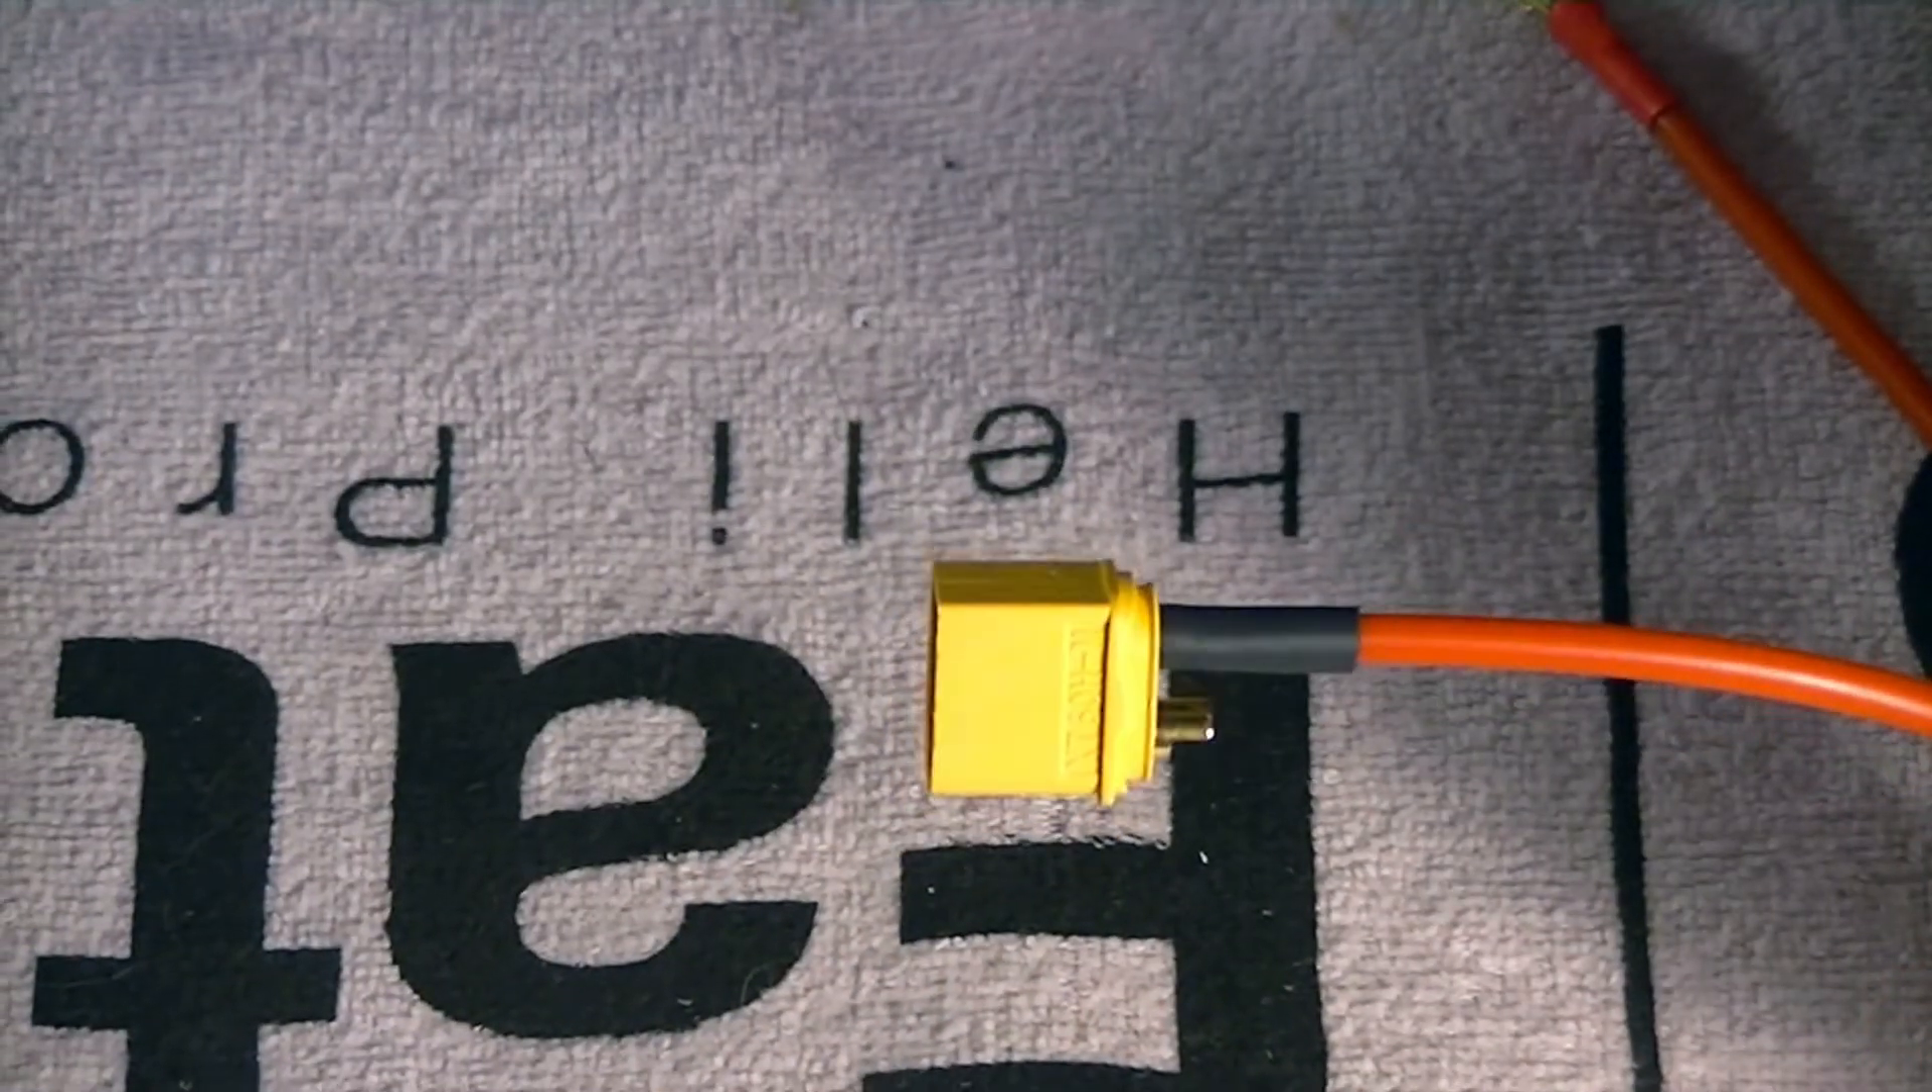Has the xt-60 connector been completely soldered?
No.